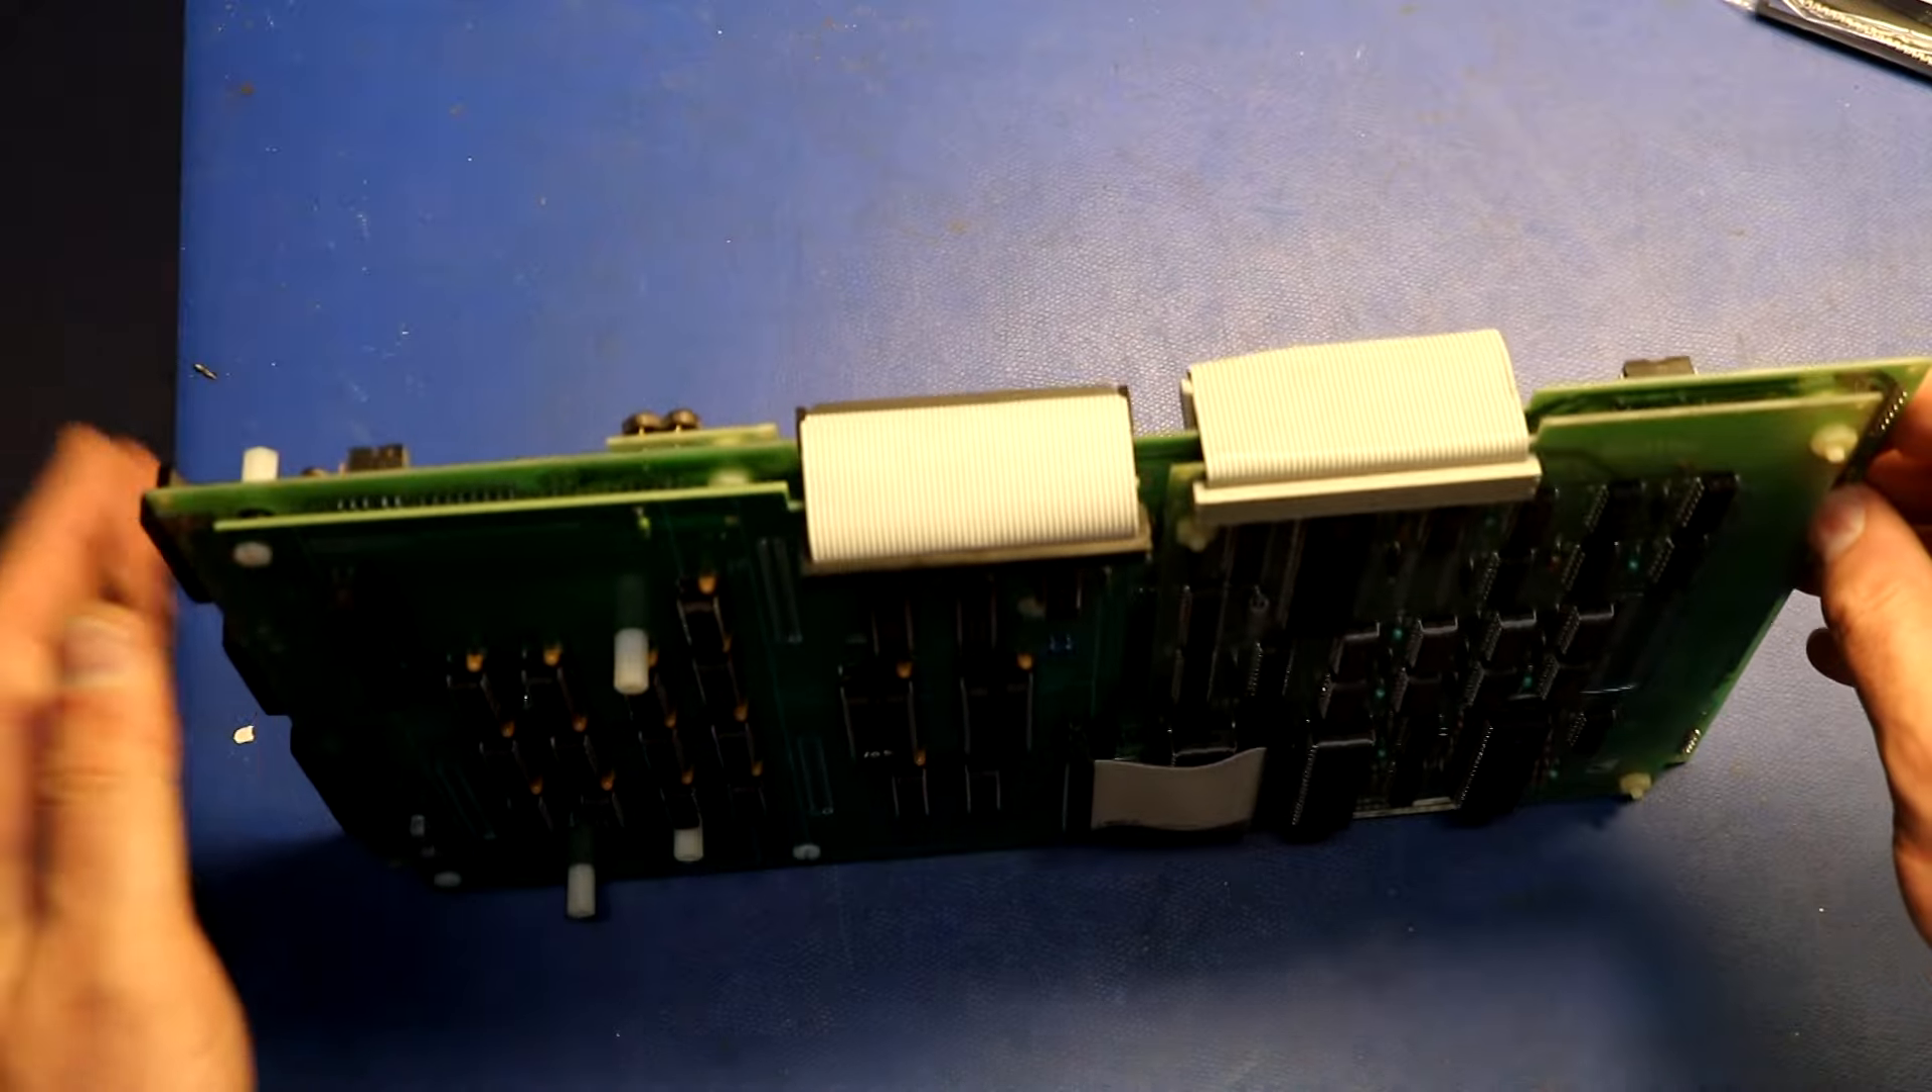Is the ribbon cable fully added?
Yes.